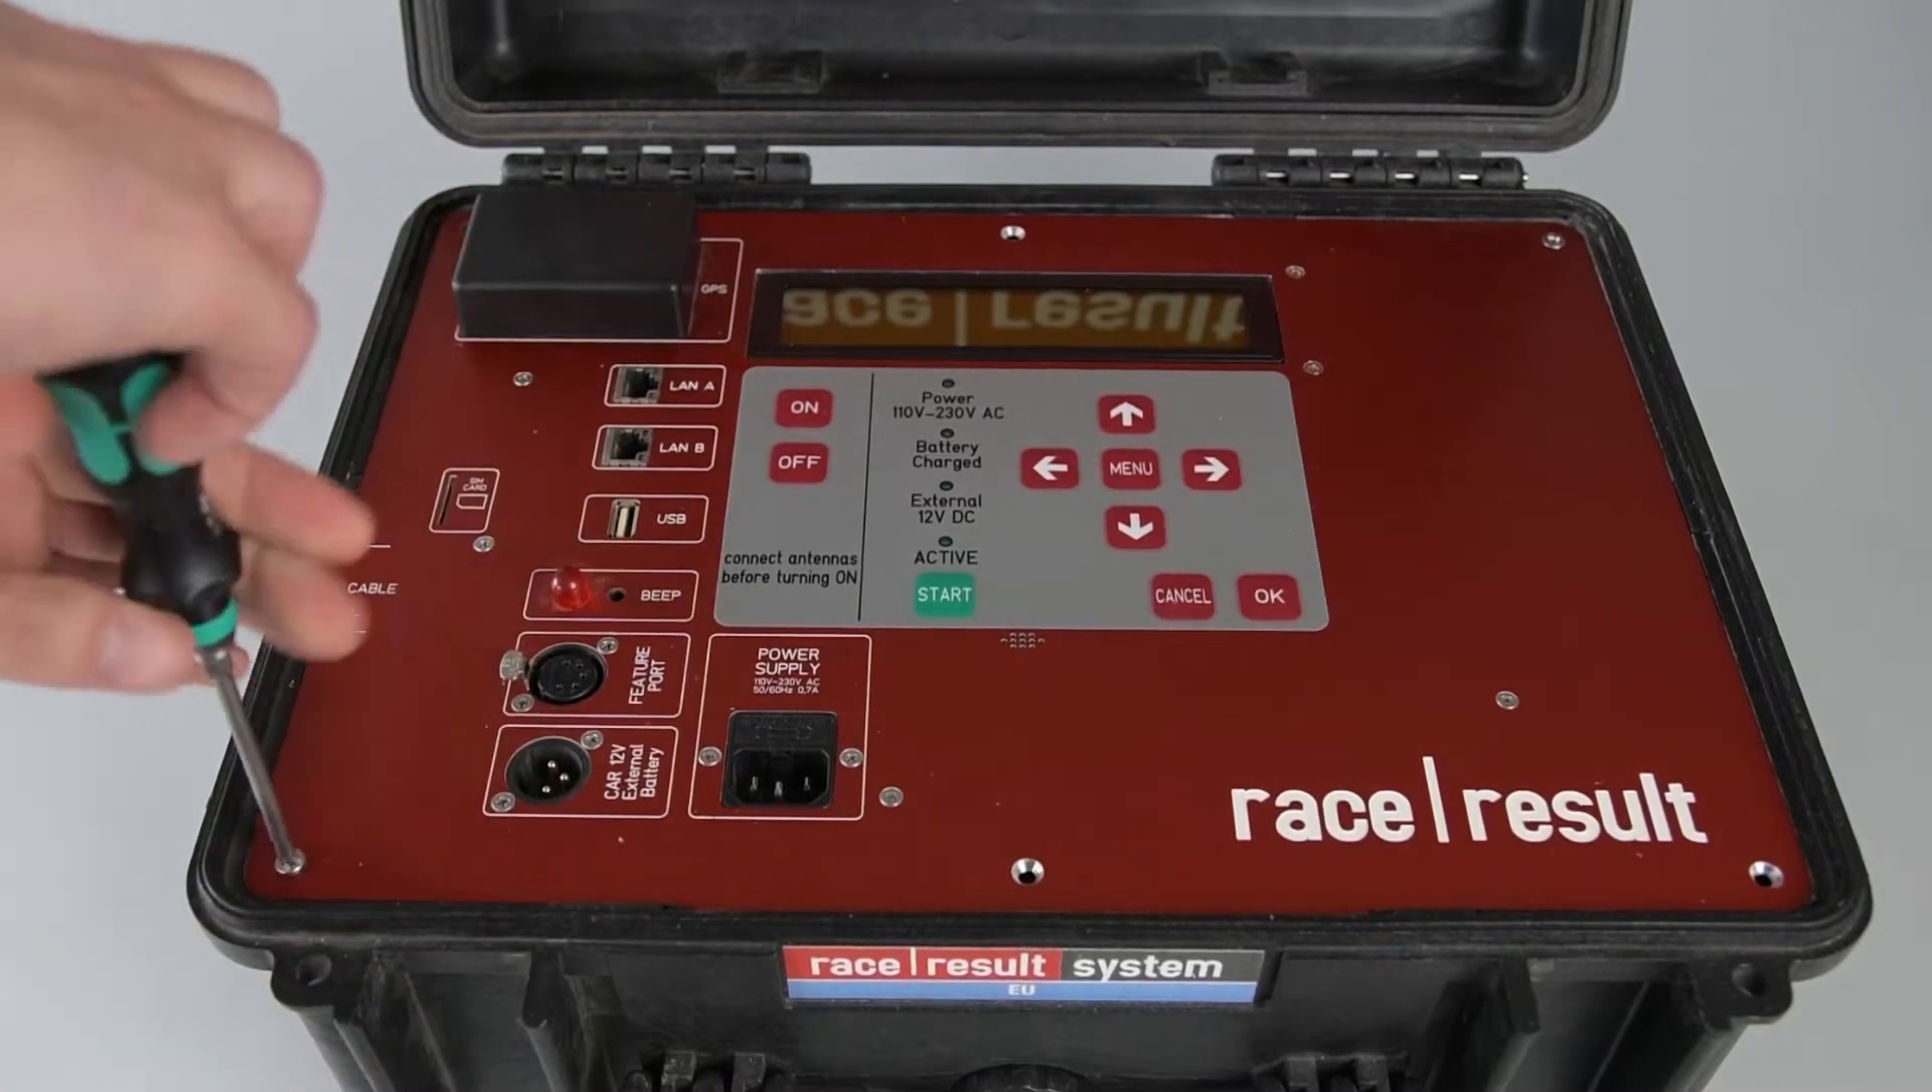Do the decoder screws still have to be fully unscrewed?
Yes.